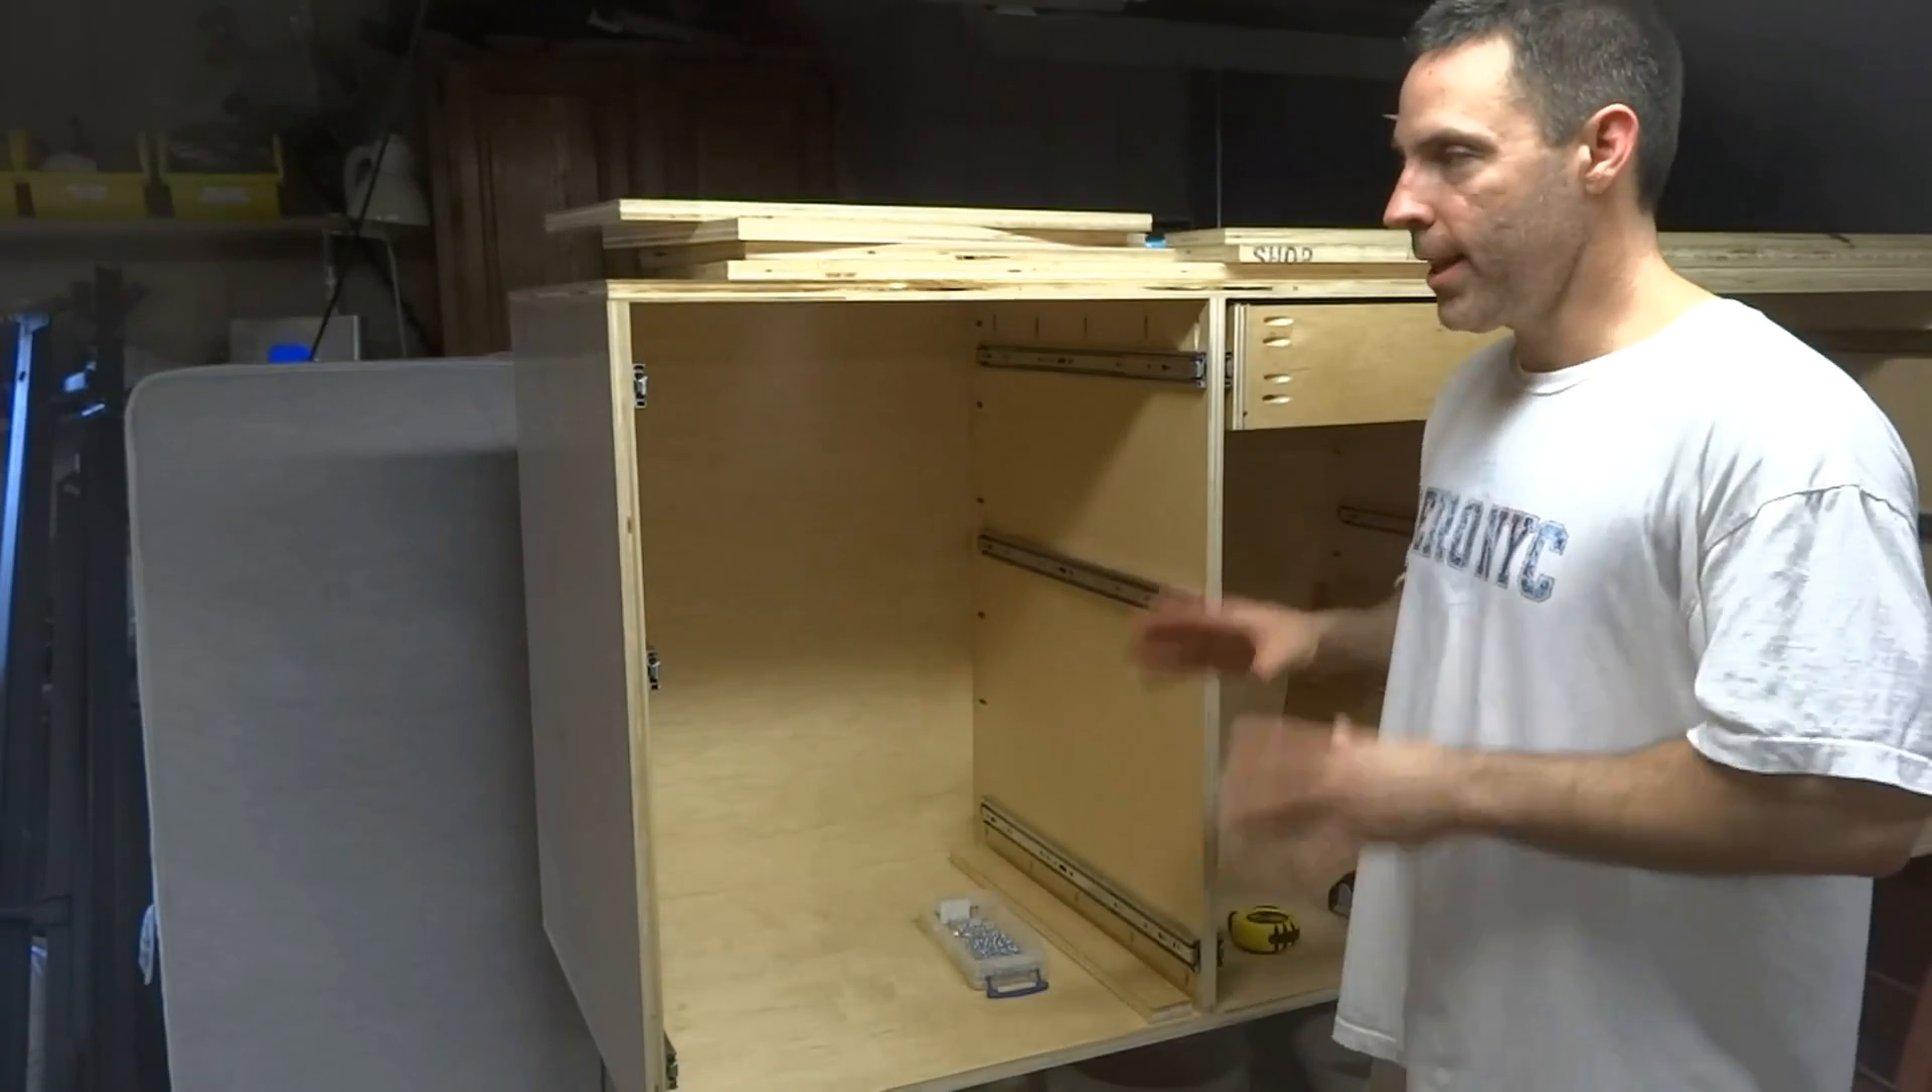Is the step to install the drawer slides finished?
Yes.